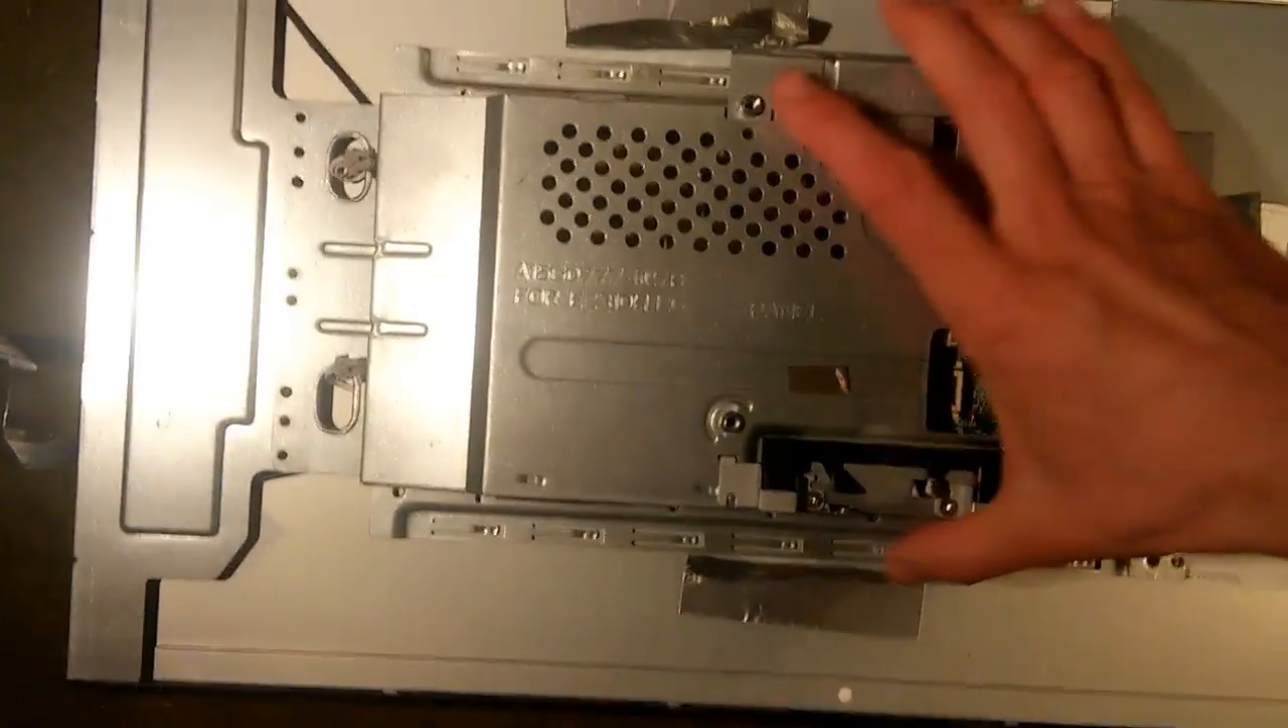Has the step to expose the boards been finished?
No.